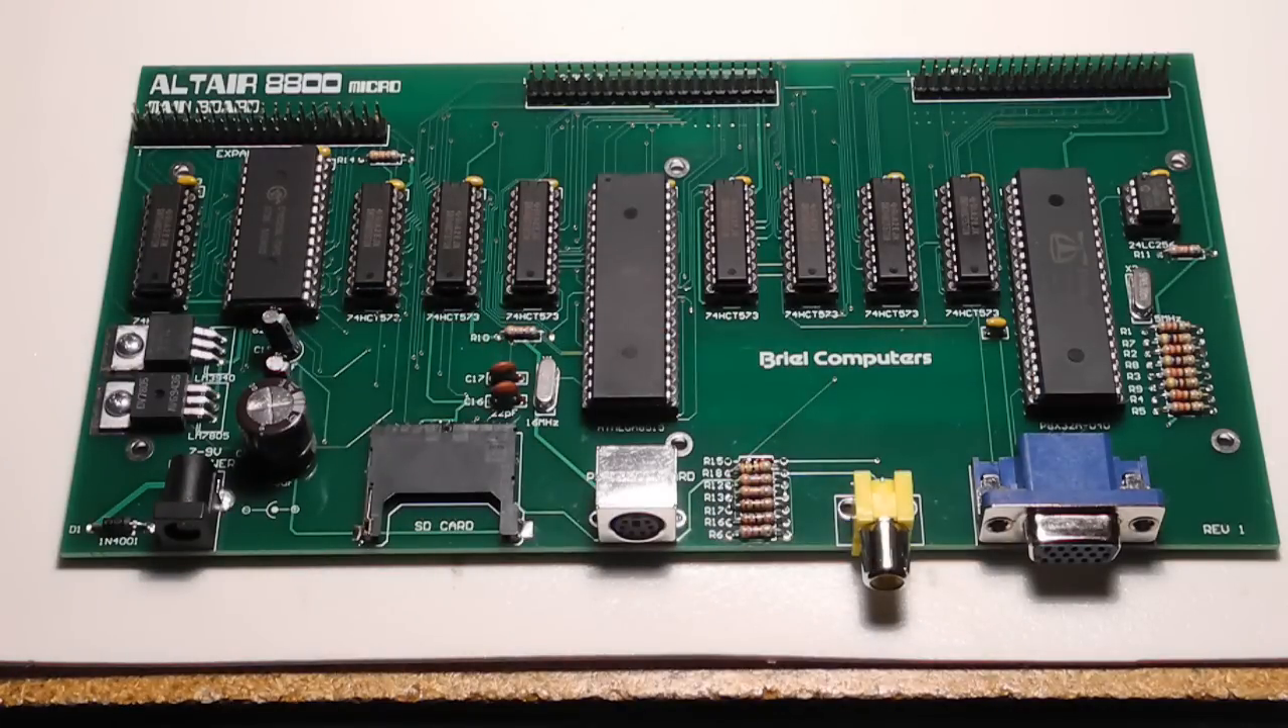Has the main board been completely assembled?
Yes.